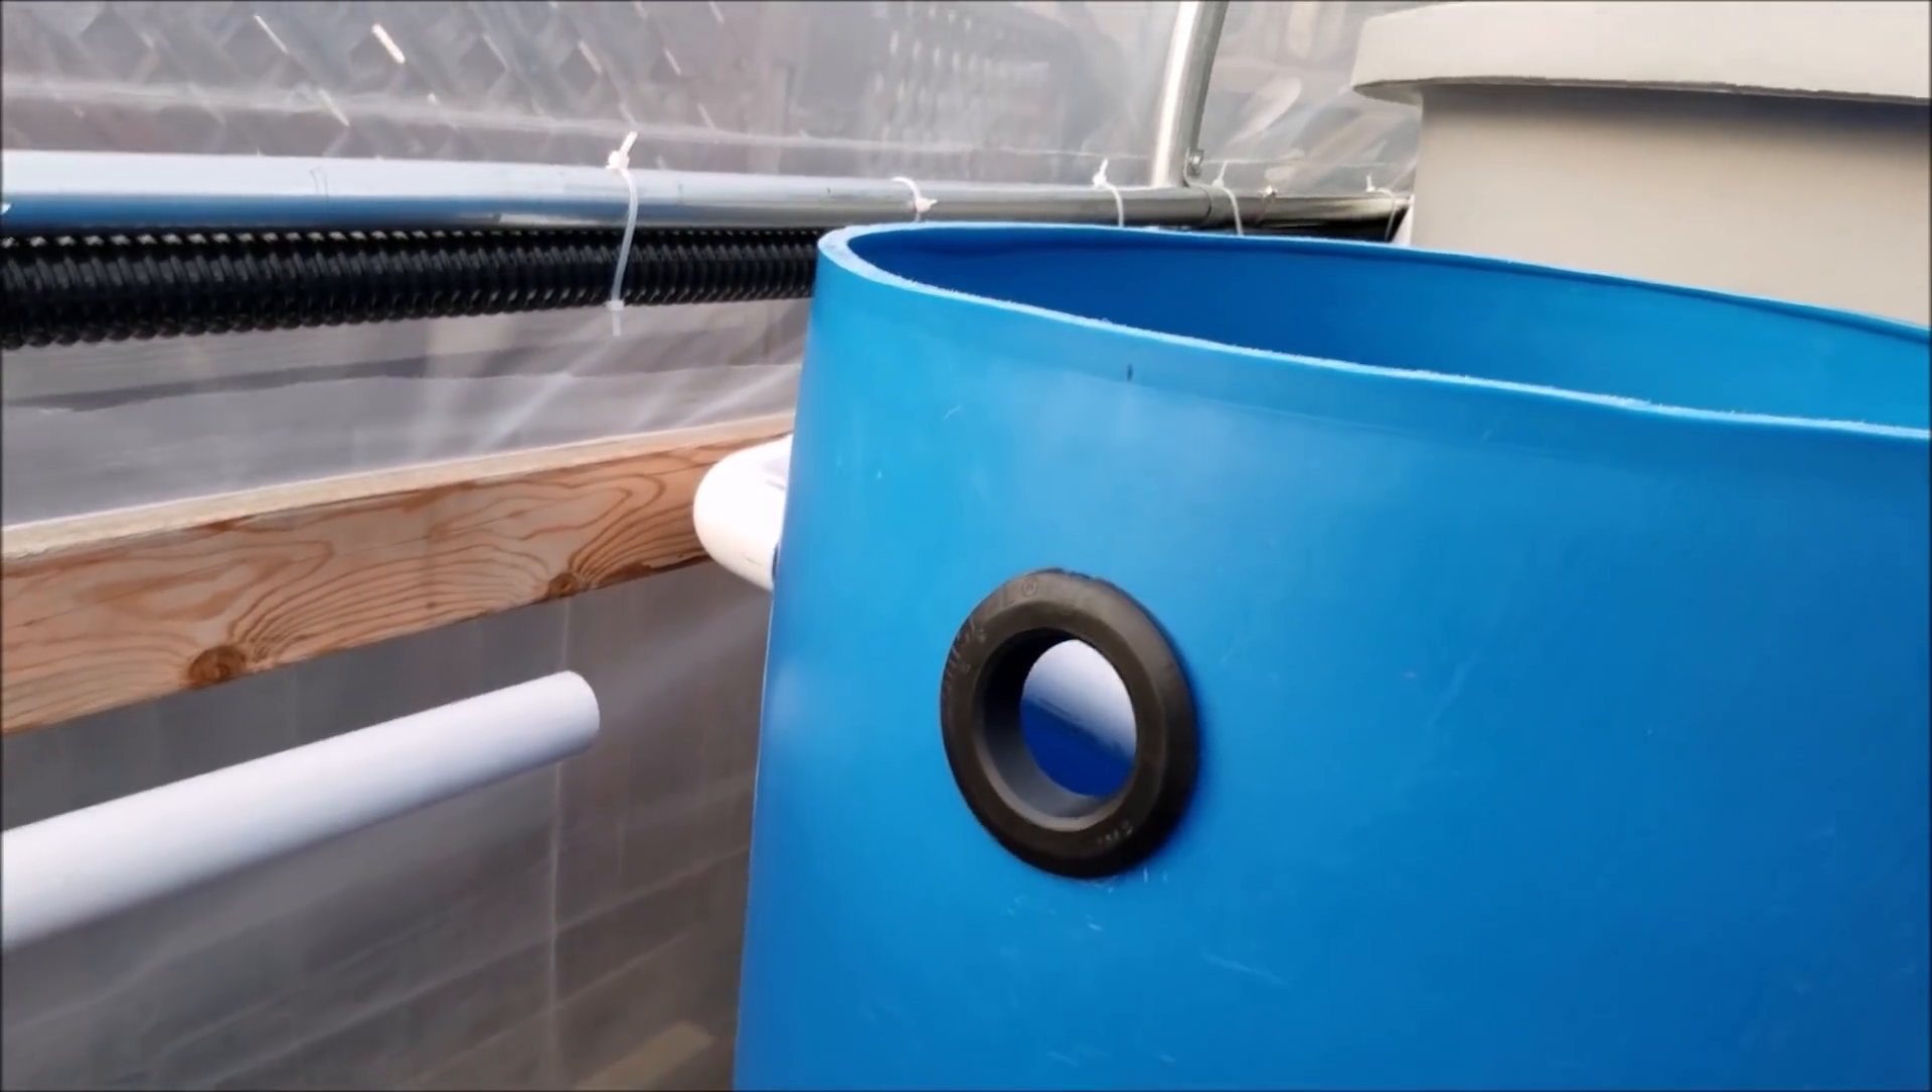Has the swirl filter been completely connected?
No.